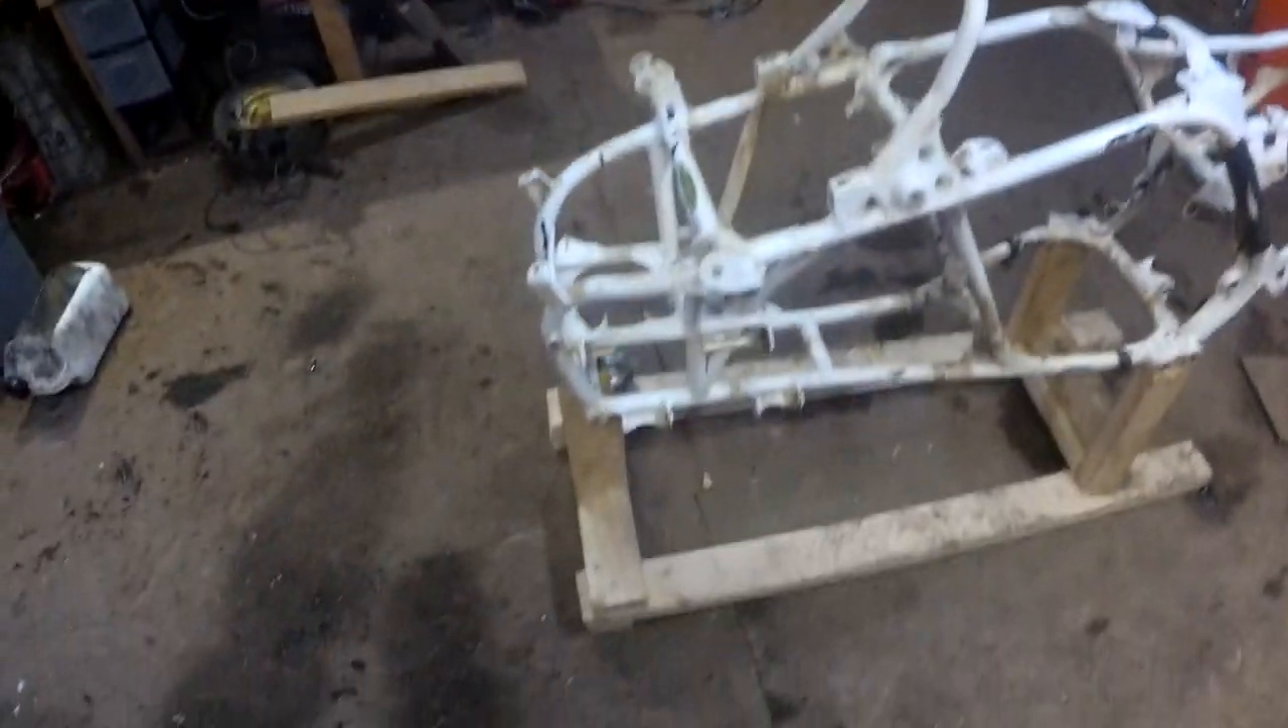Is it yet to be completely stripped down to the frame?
No.